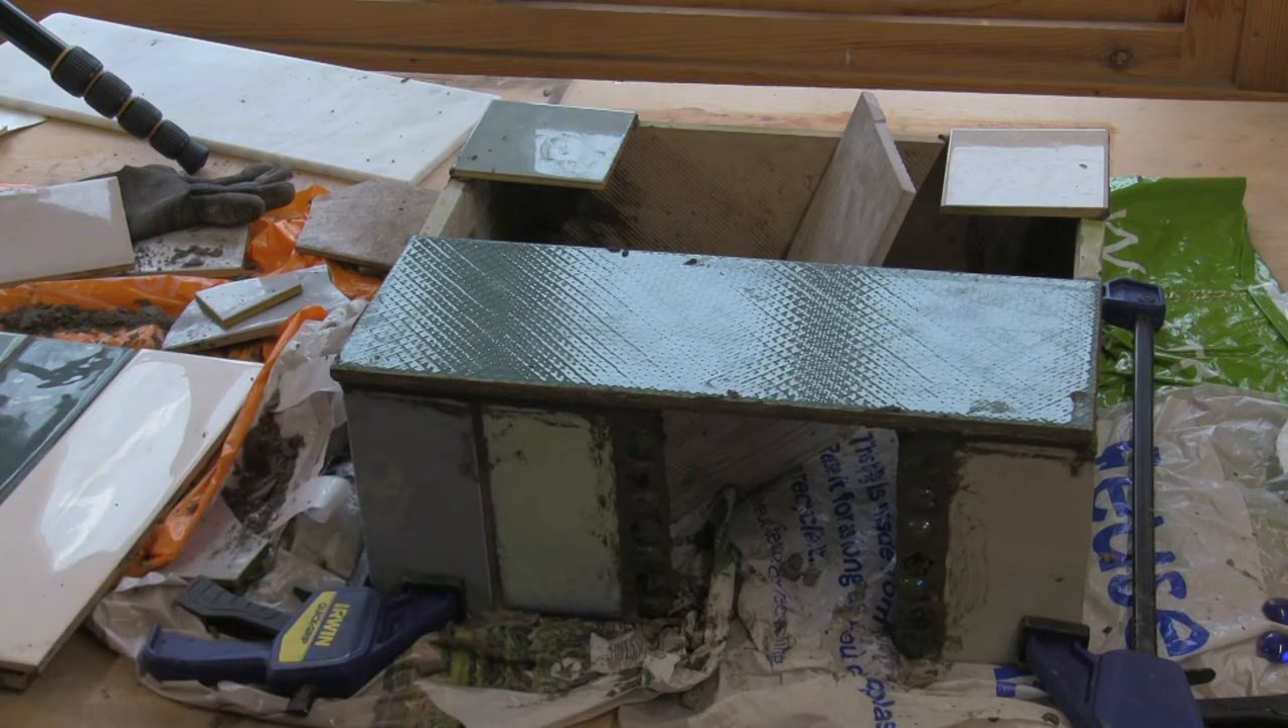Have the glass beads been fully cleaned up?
No.